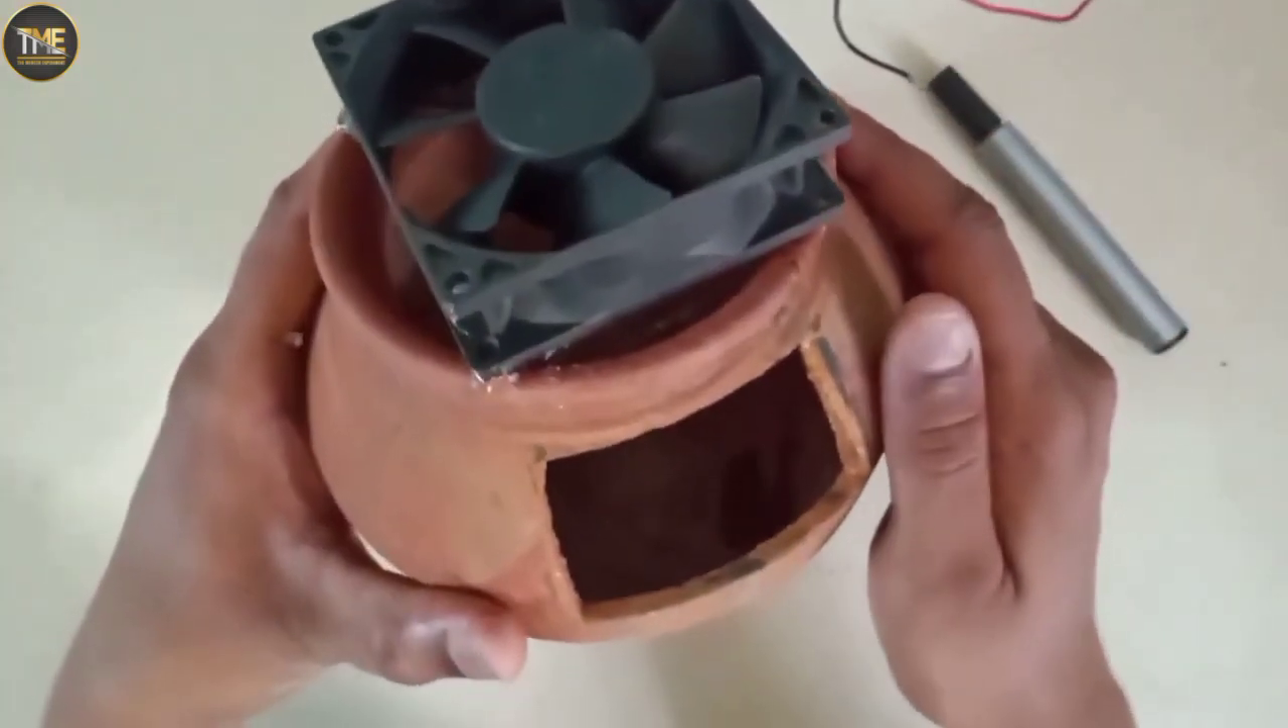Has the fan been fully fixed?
Yes.